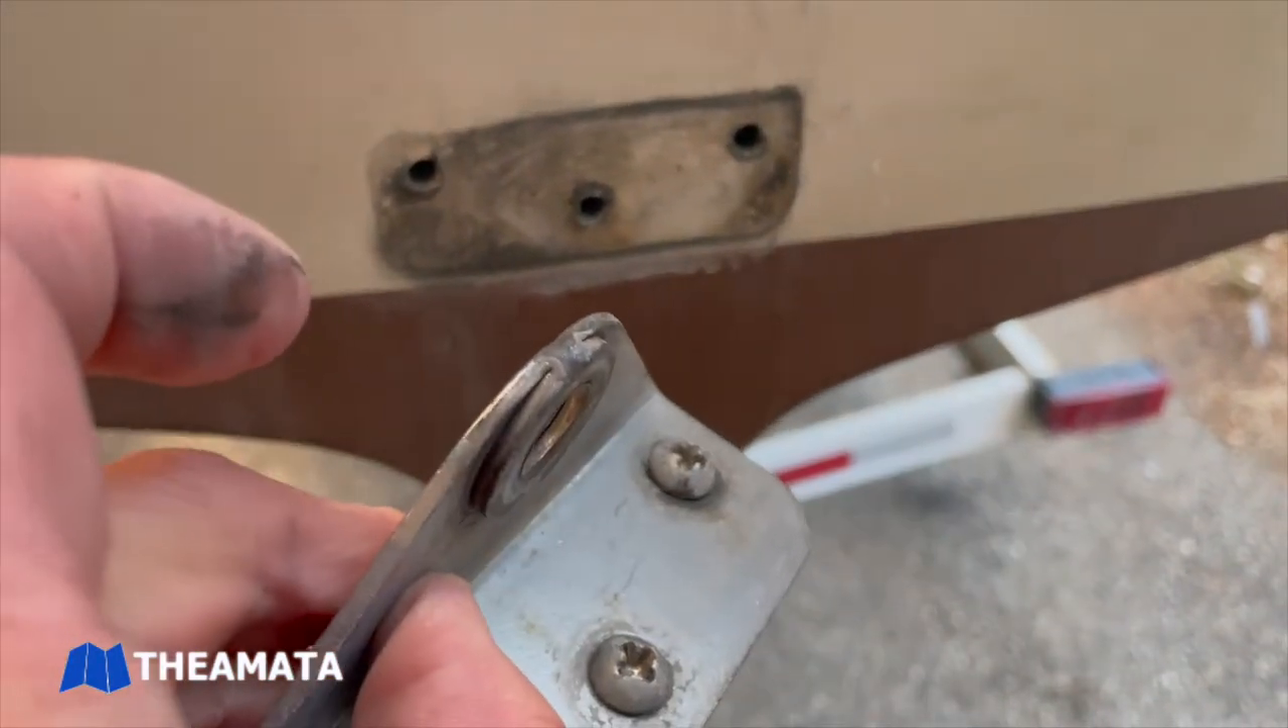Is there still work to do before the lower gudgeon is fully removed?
No.